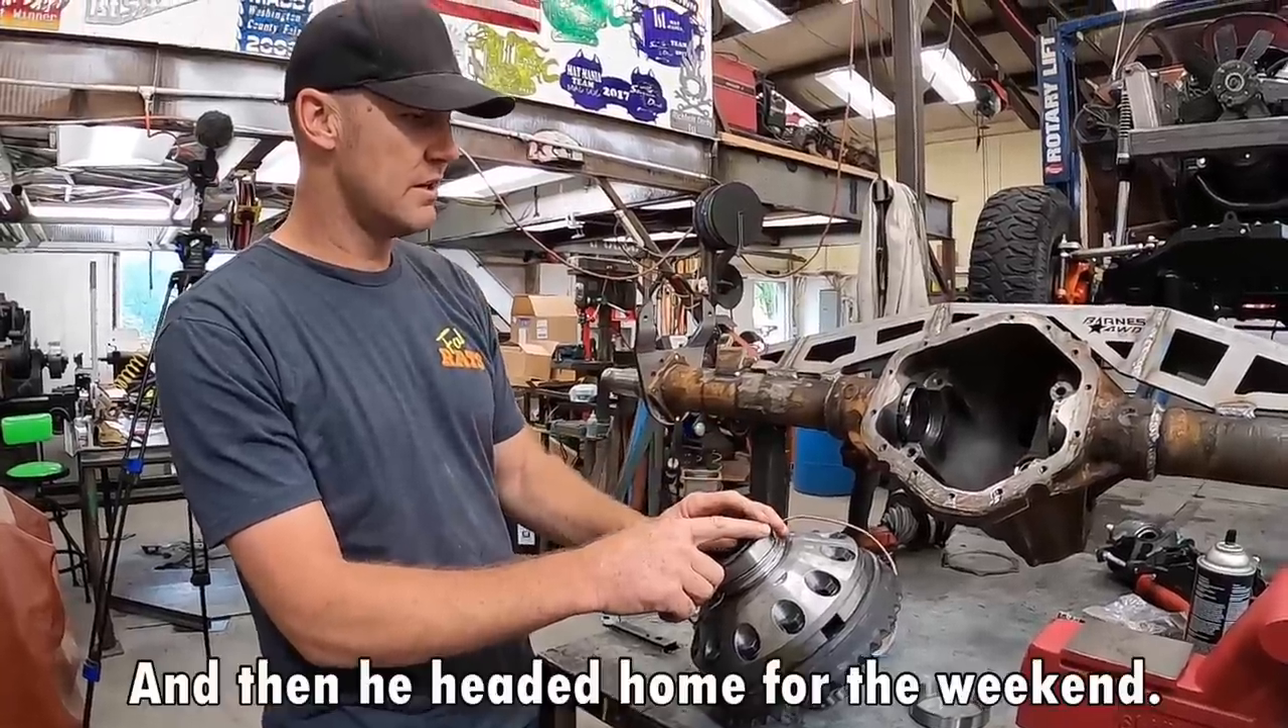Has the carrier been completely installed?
No.